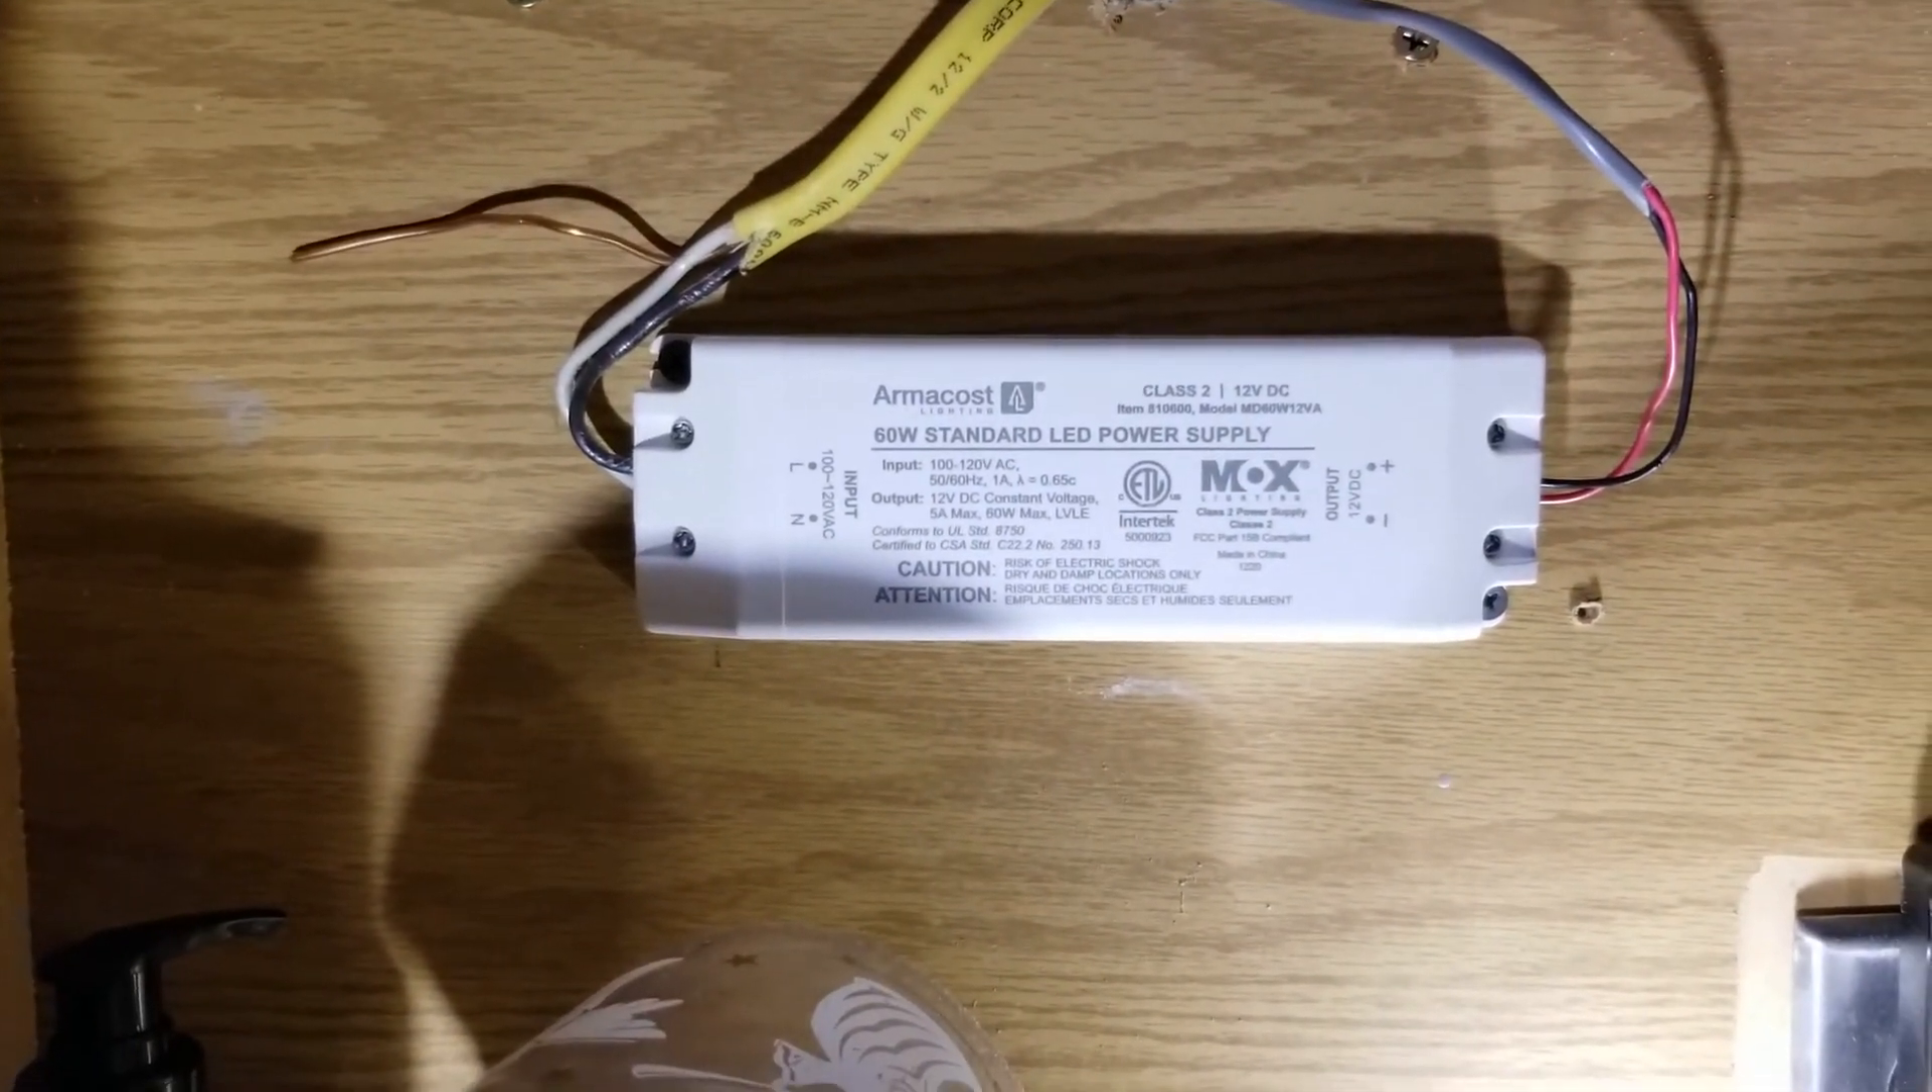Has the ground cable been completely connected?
No.